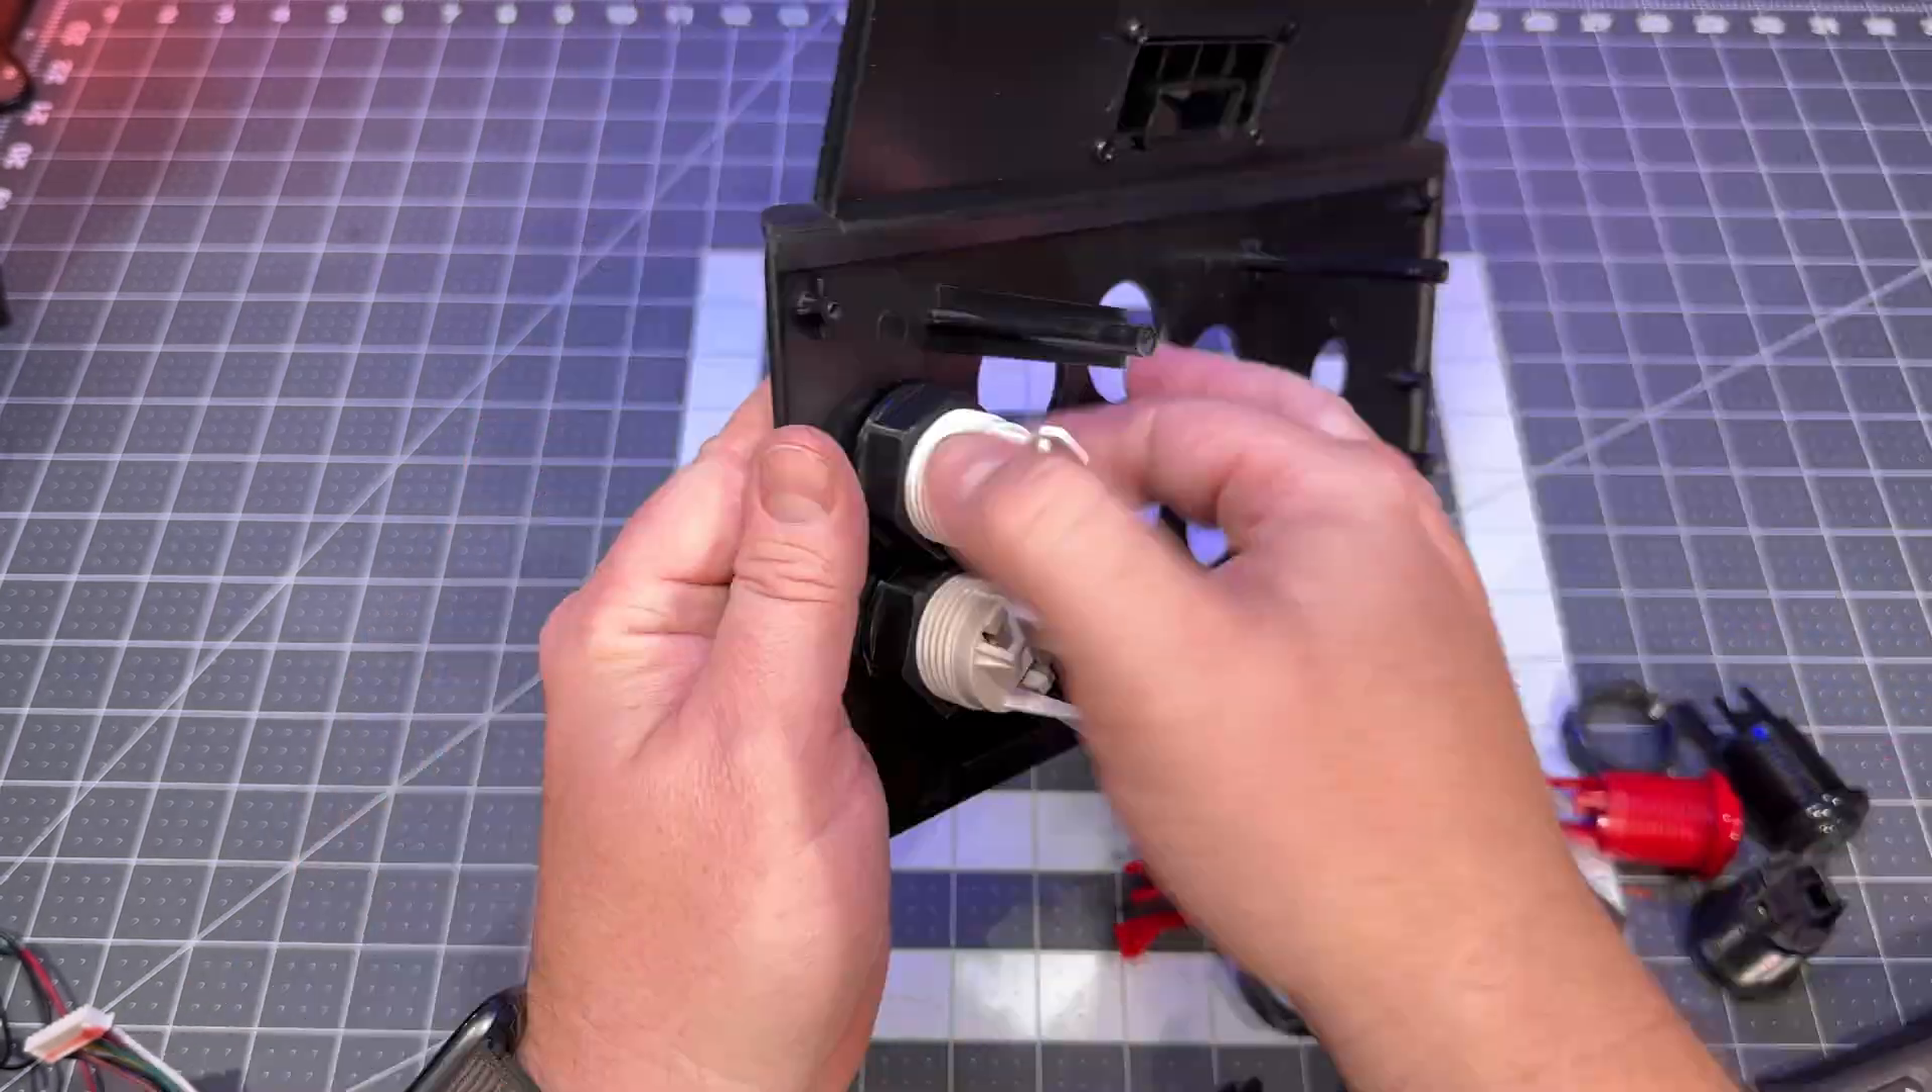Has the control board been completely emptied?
No.